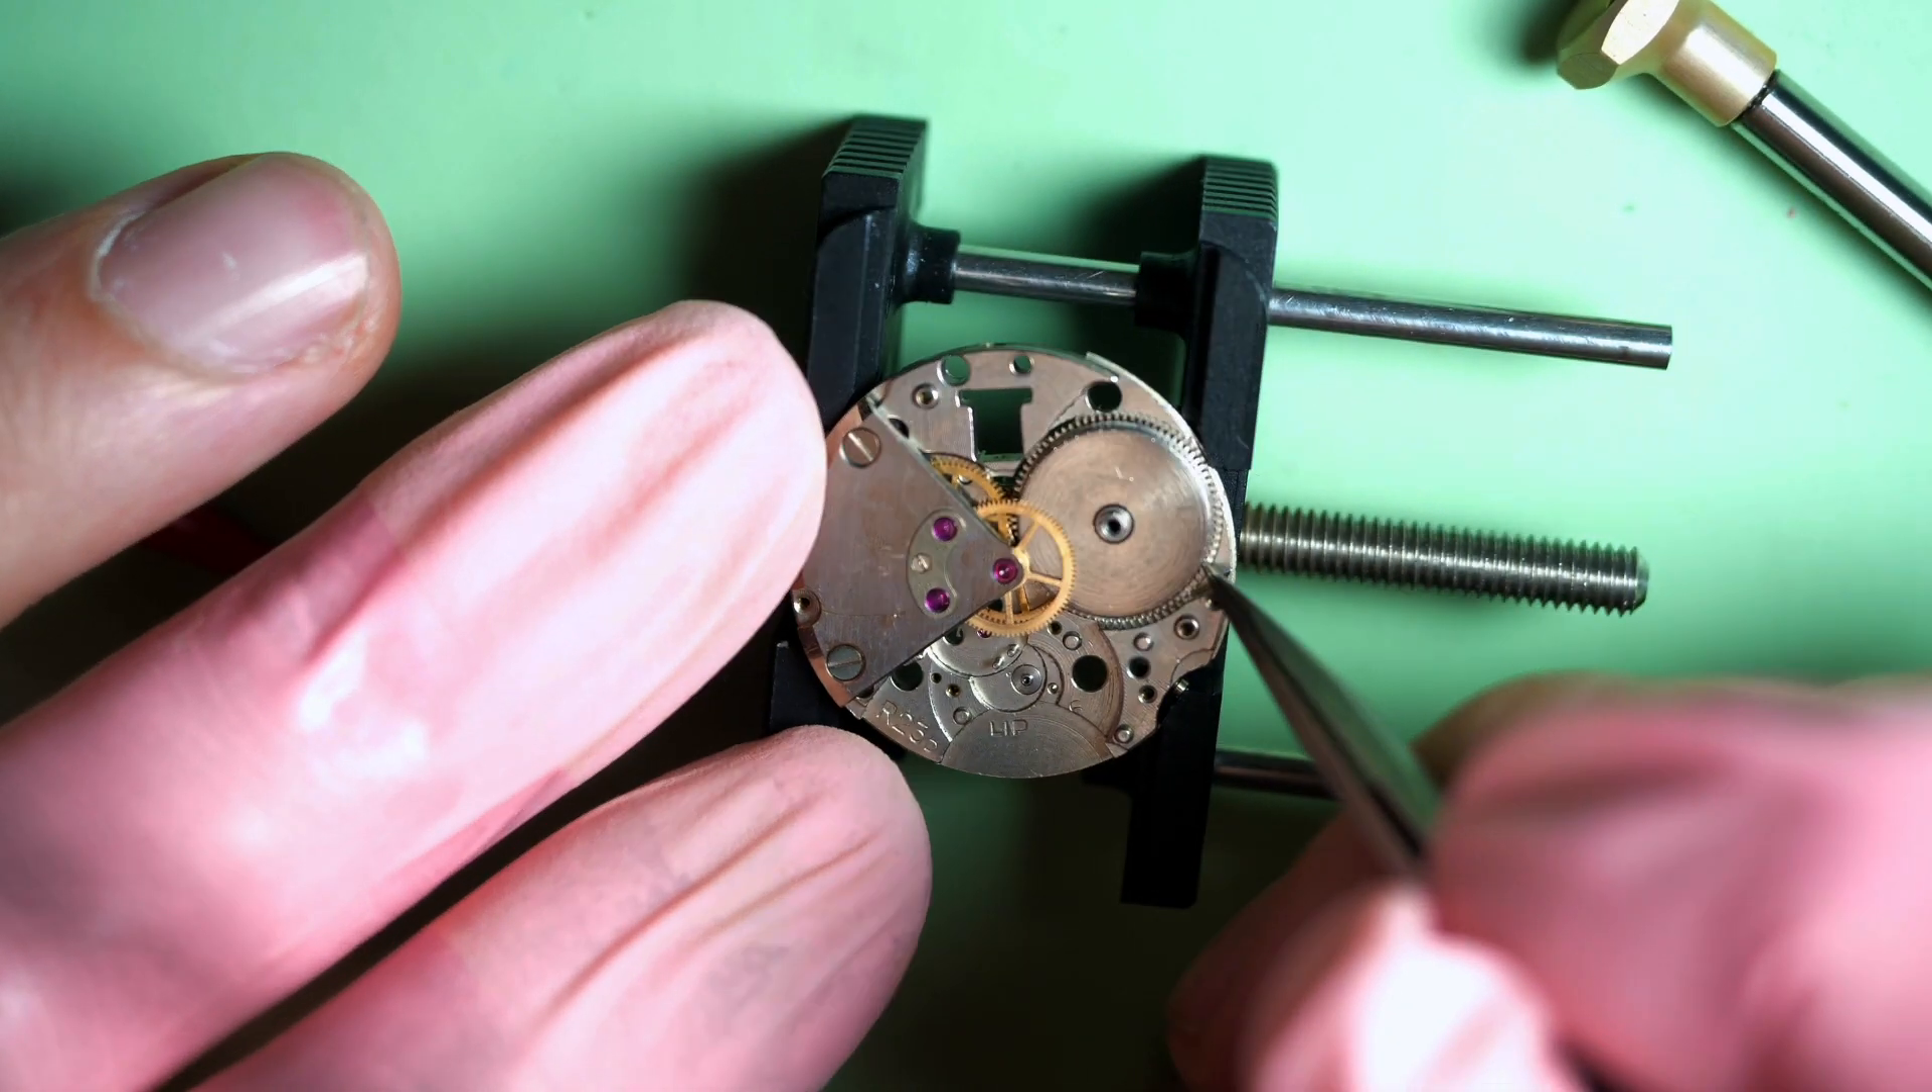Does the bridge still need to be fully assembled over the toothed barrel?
Yes.